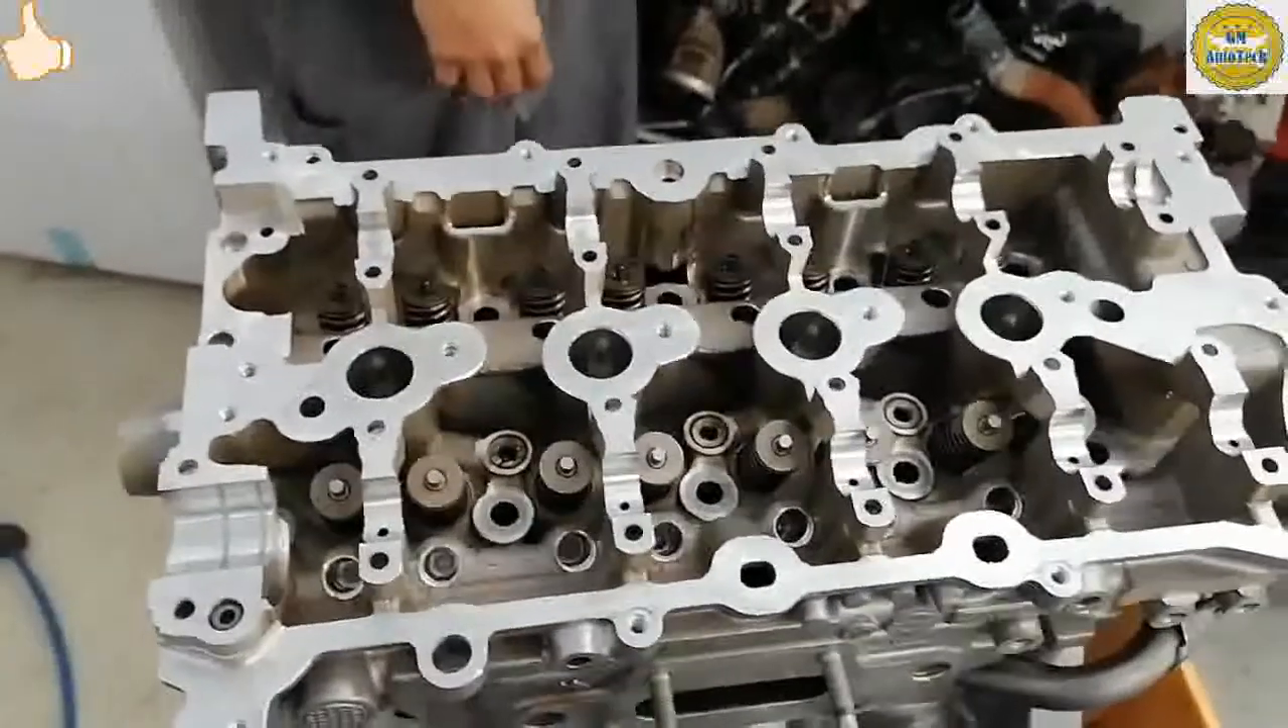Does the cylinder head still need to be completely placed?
No.